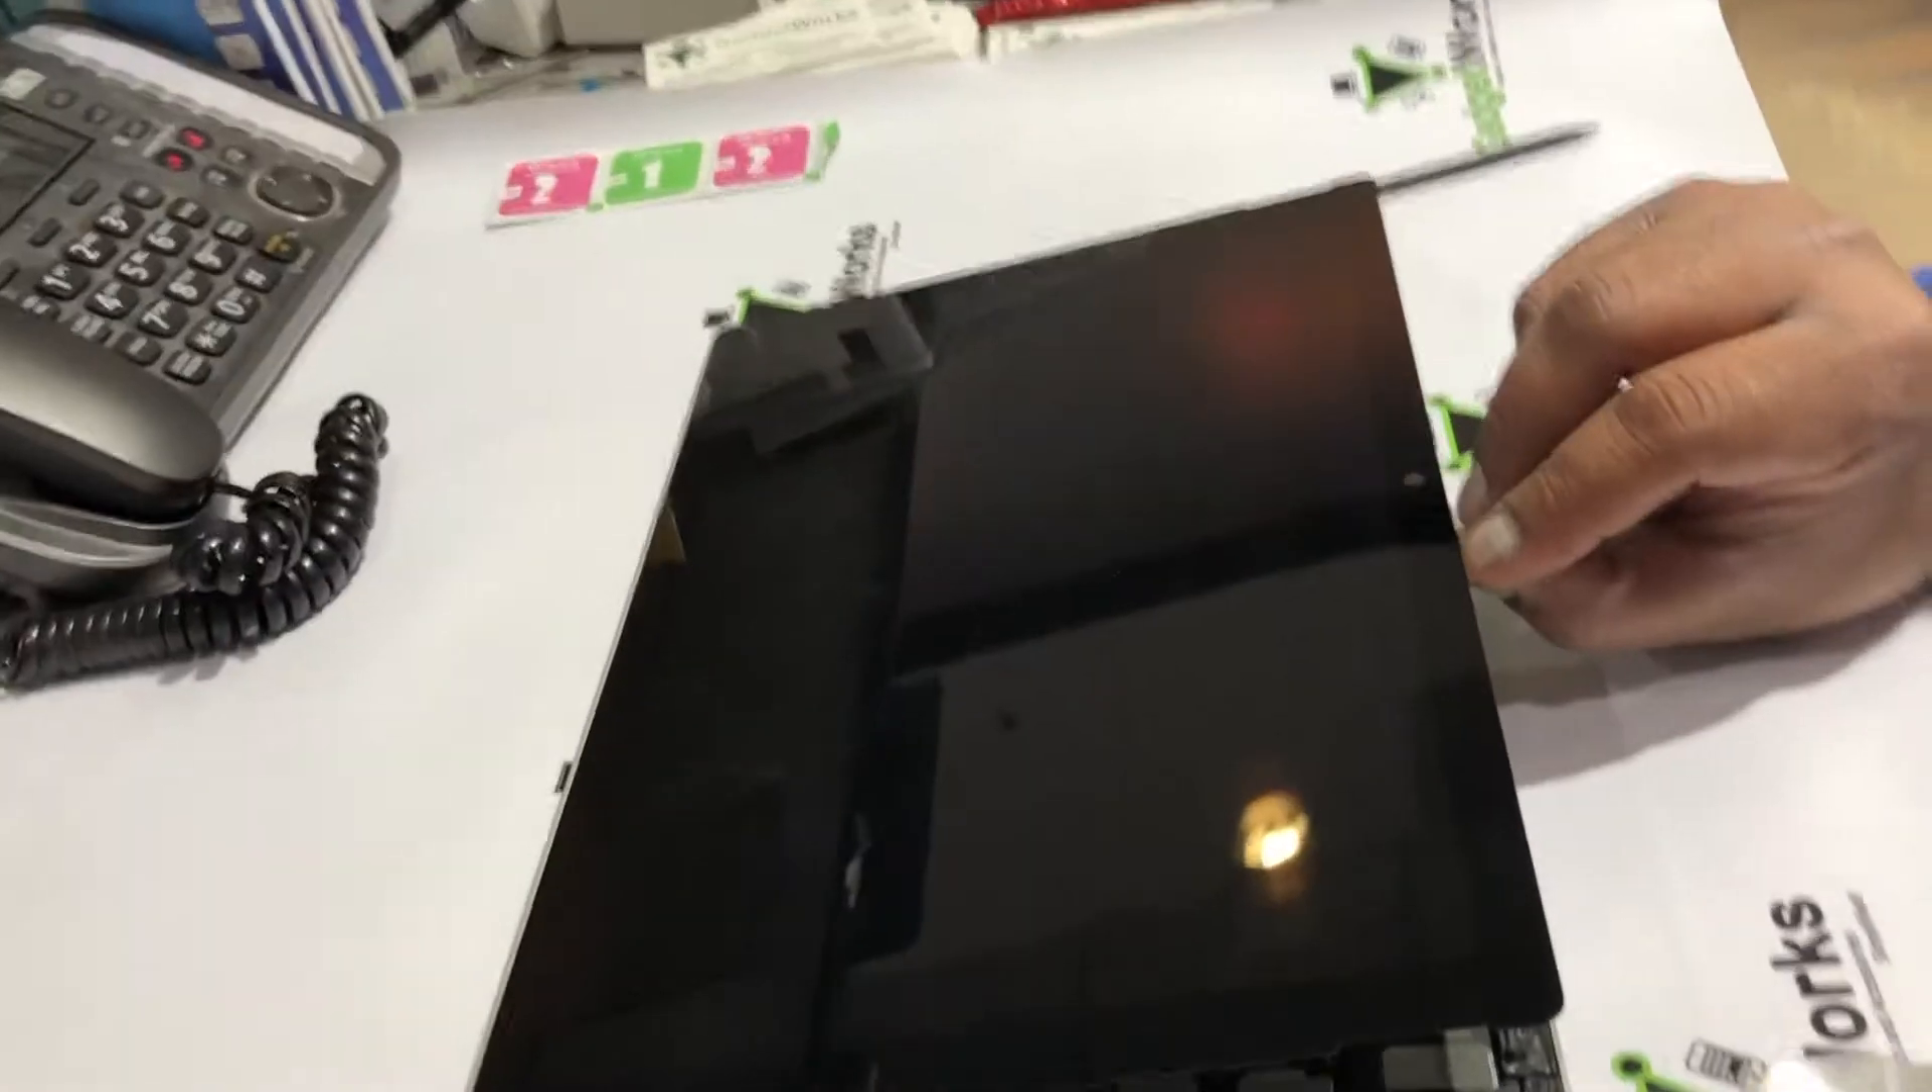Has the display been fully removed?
No.